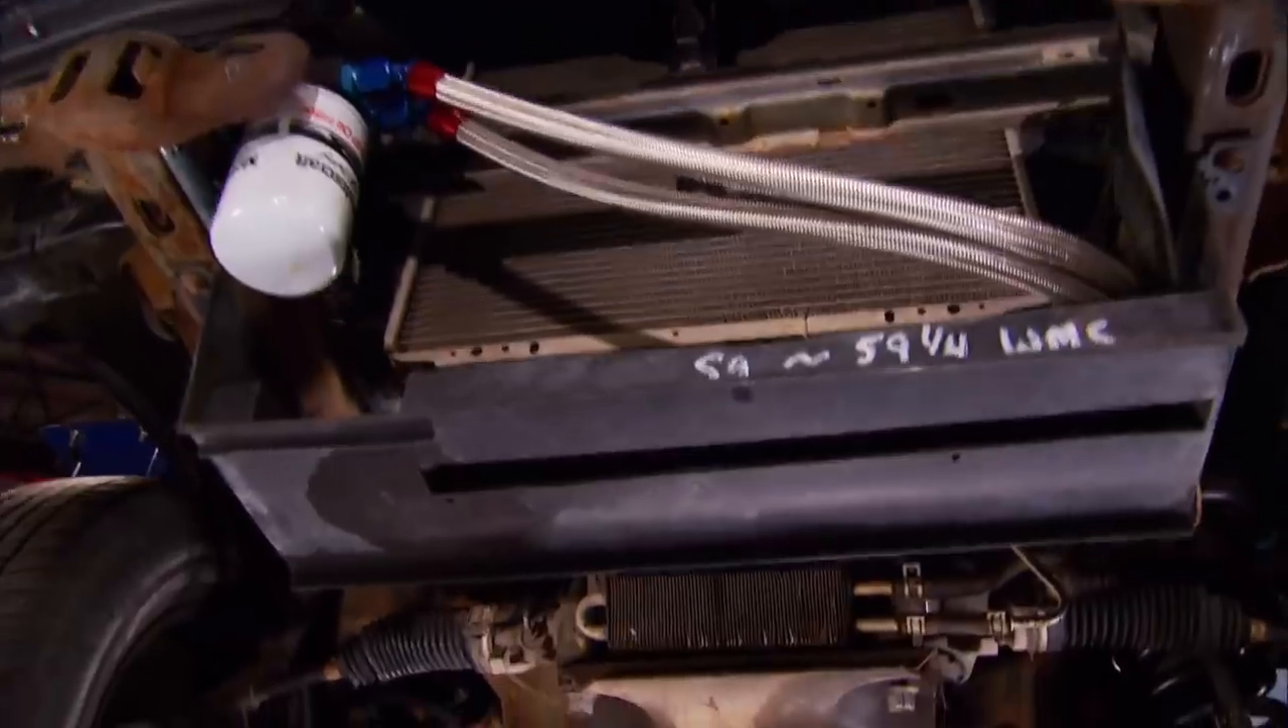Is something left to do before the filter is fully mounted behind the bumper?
No.